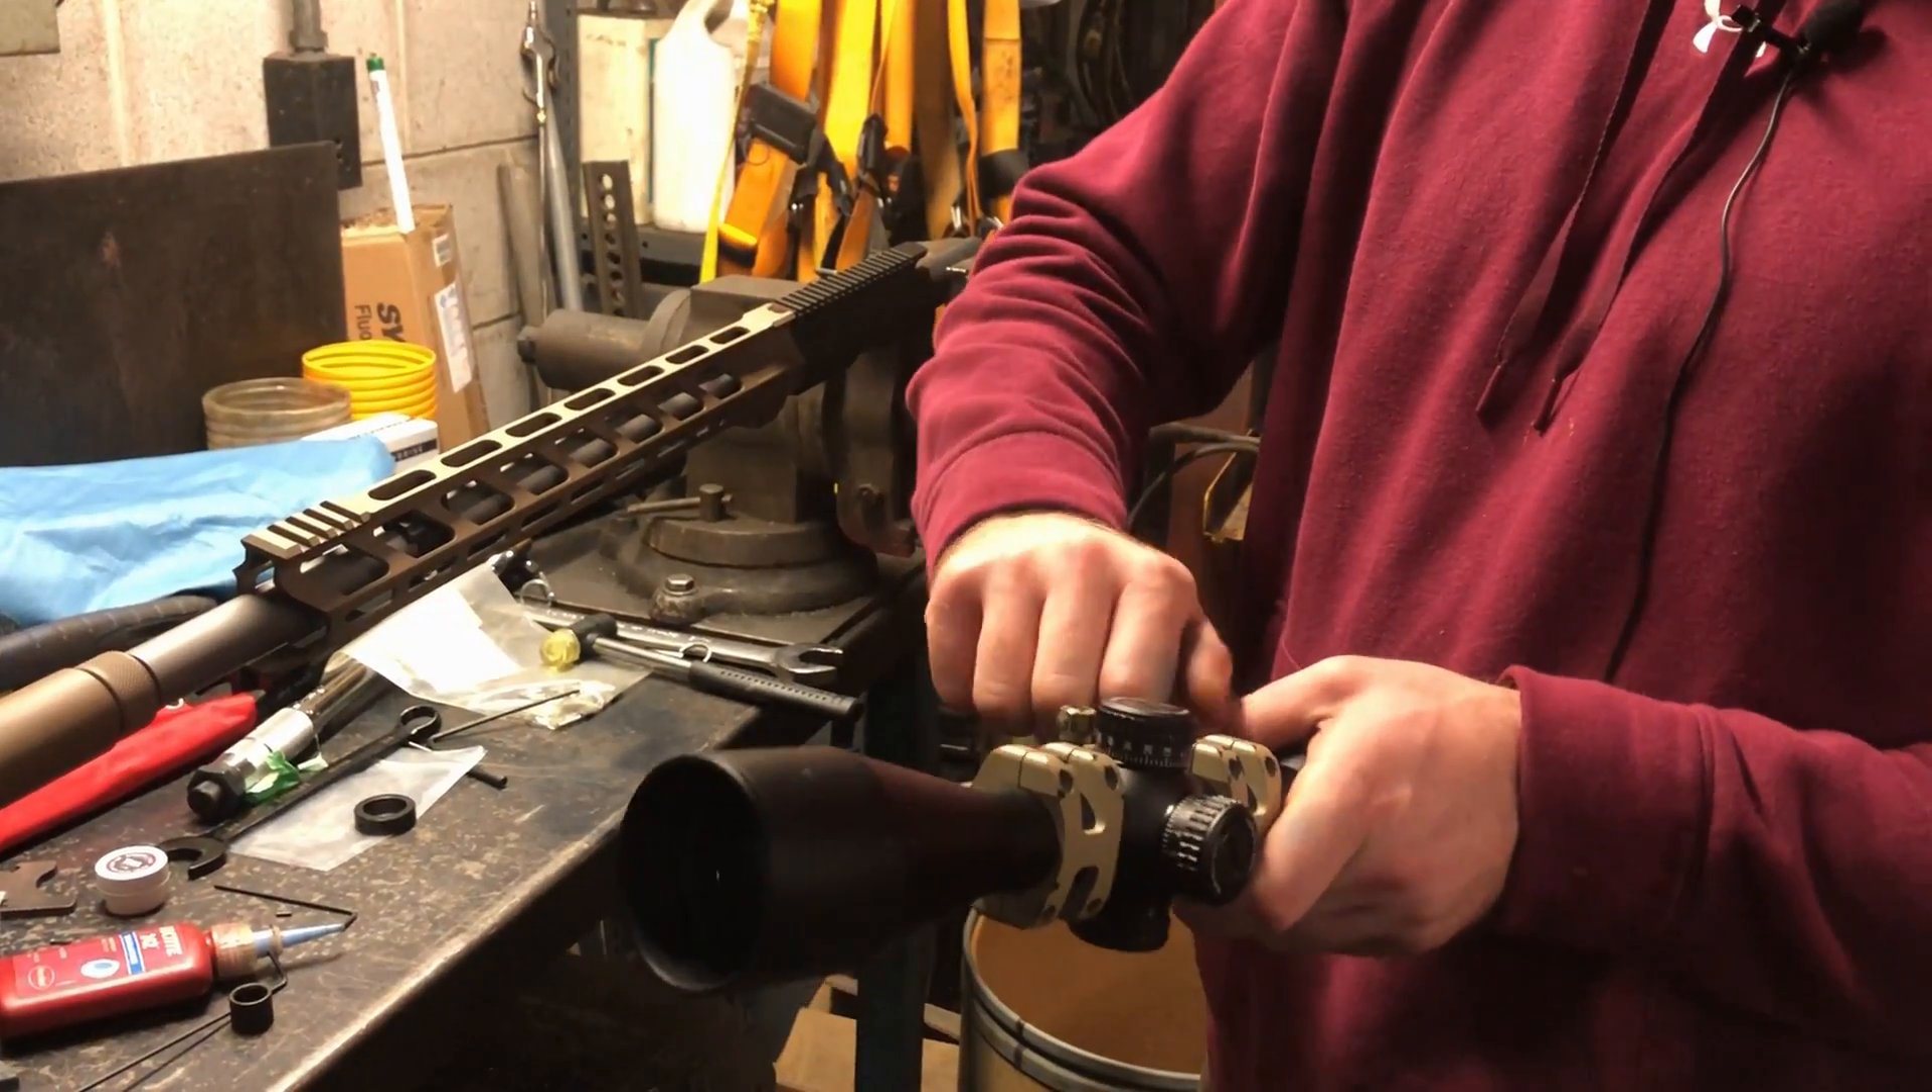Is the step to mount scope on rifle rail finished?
No.